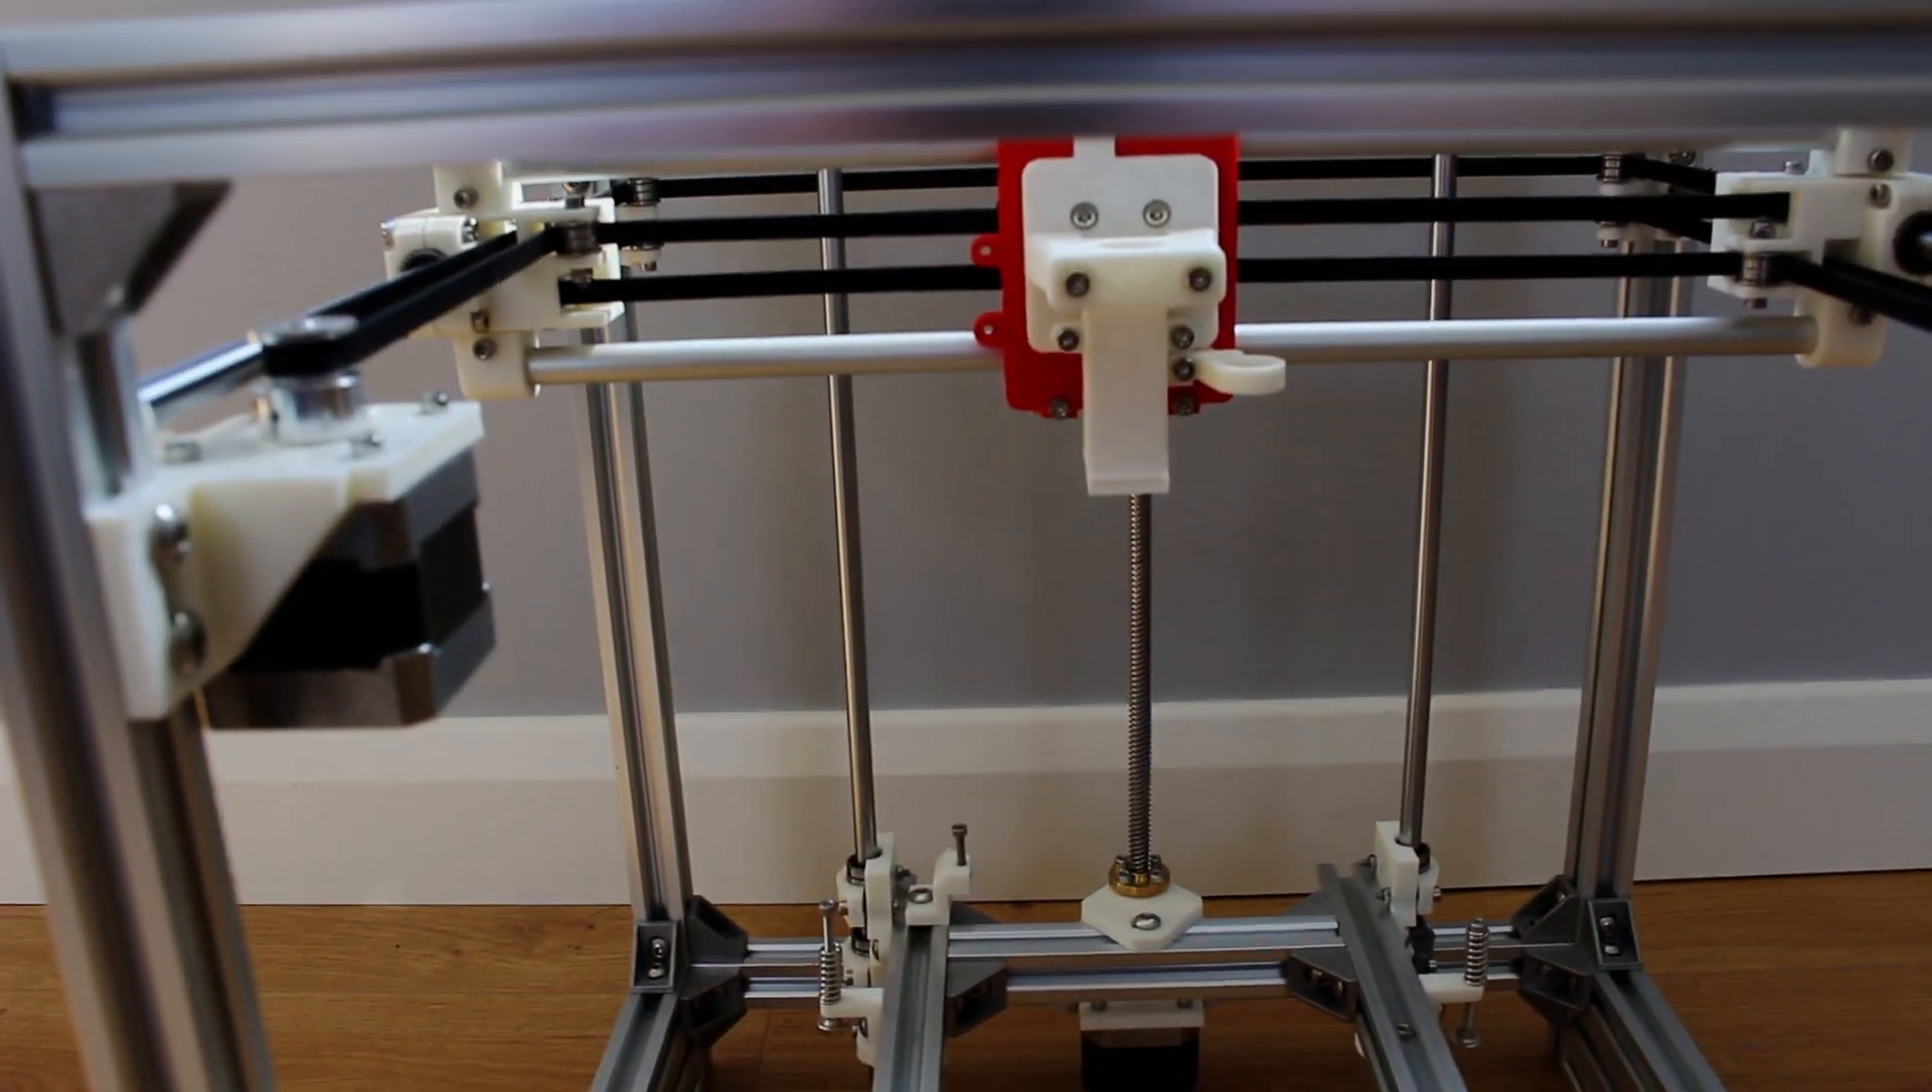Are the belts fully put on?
Yes.